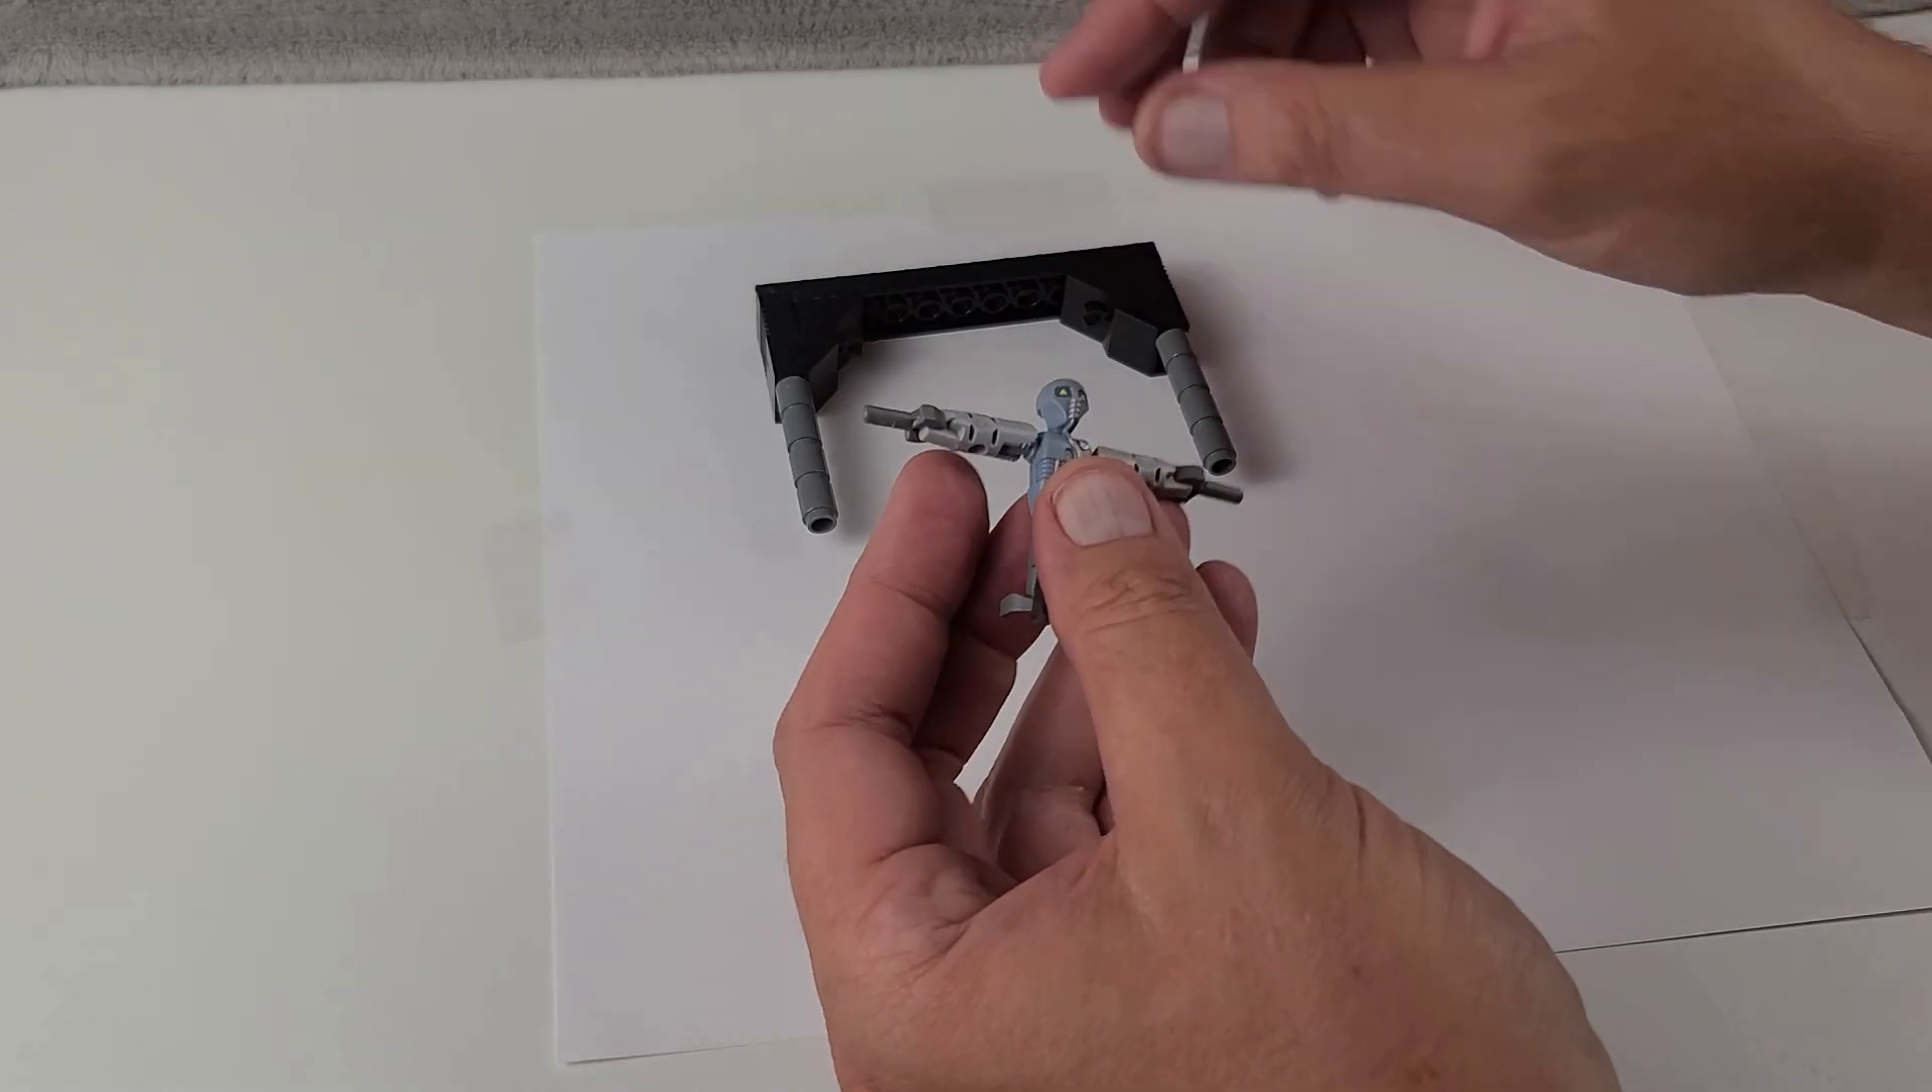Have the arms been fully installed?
Yes.